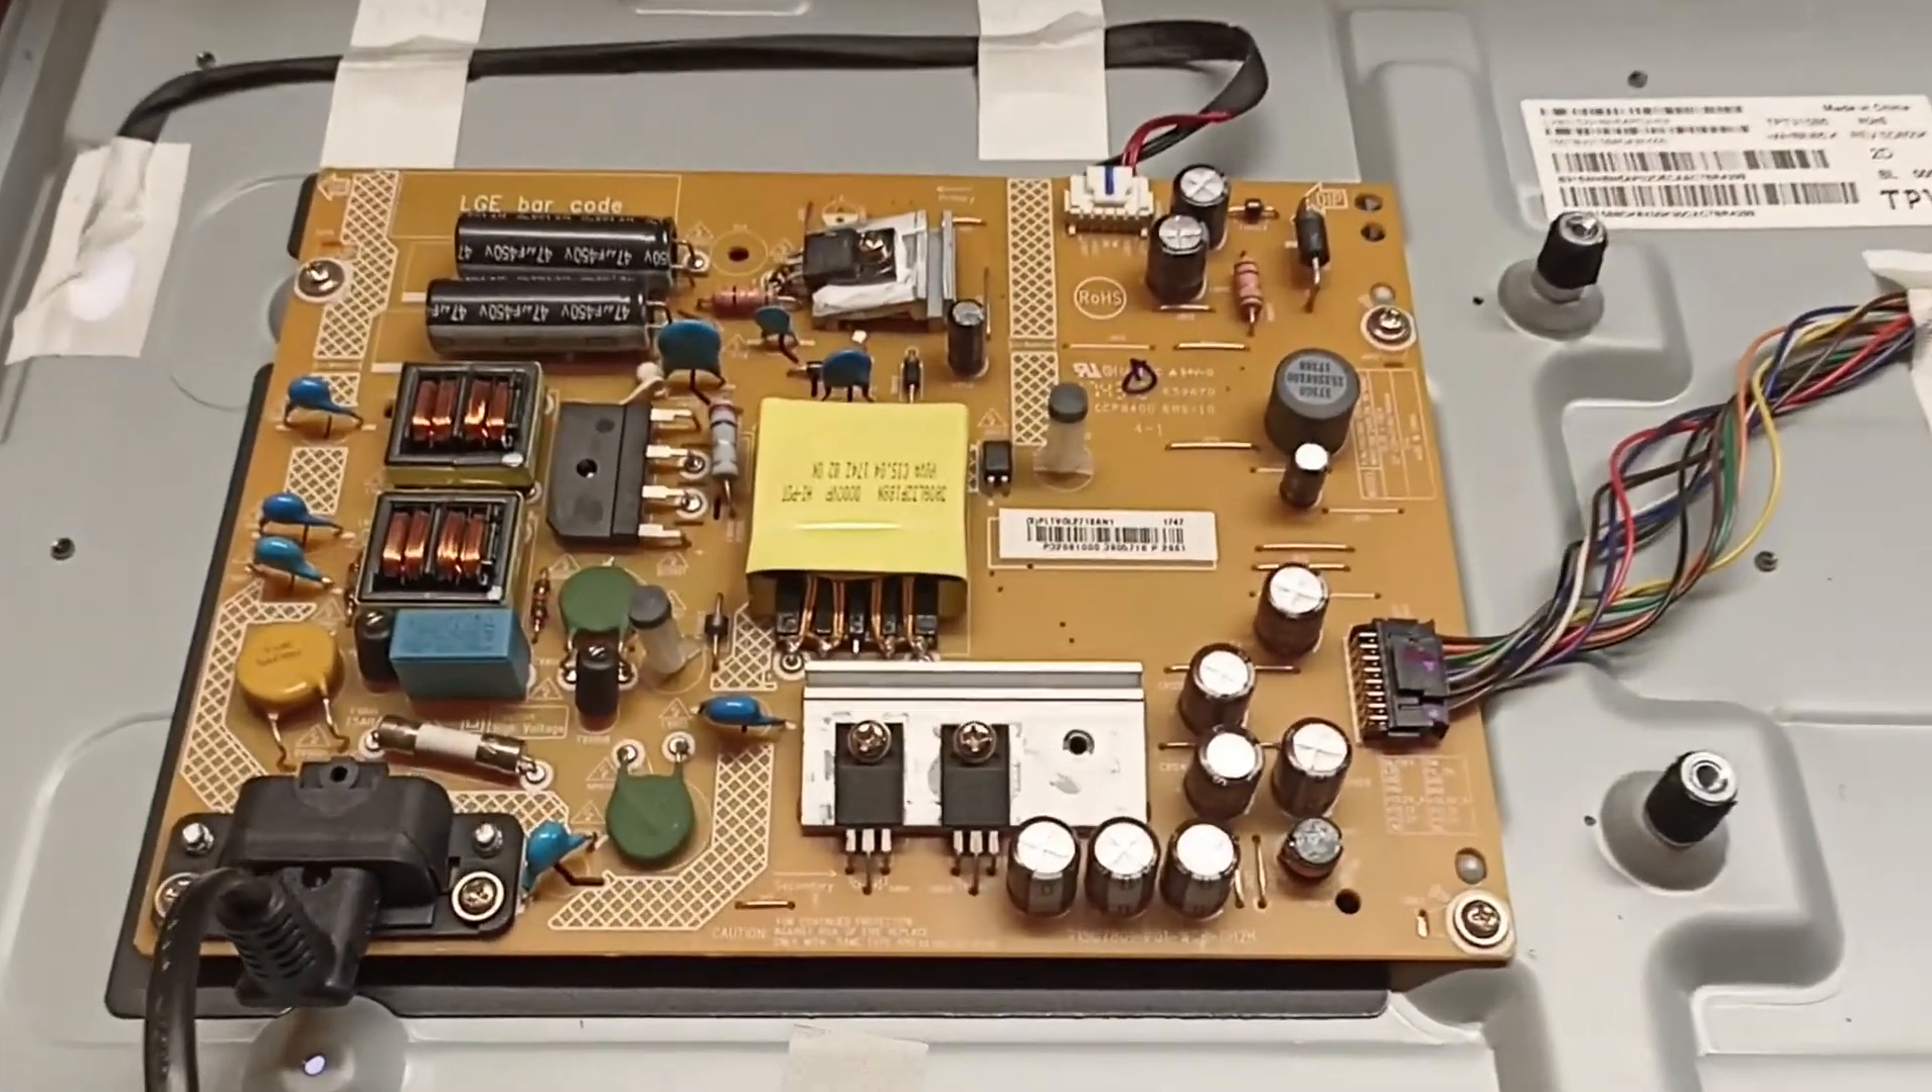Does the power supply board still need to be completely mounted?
No.